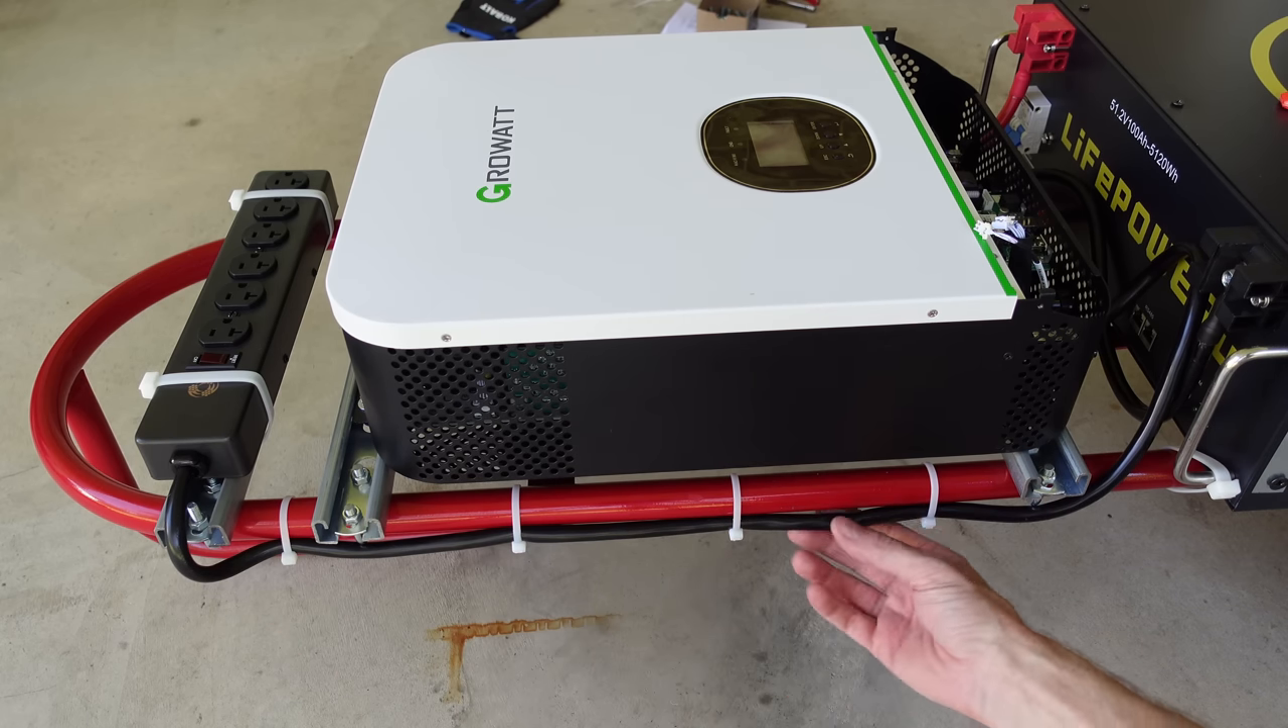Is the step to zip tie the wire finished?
Yes.